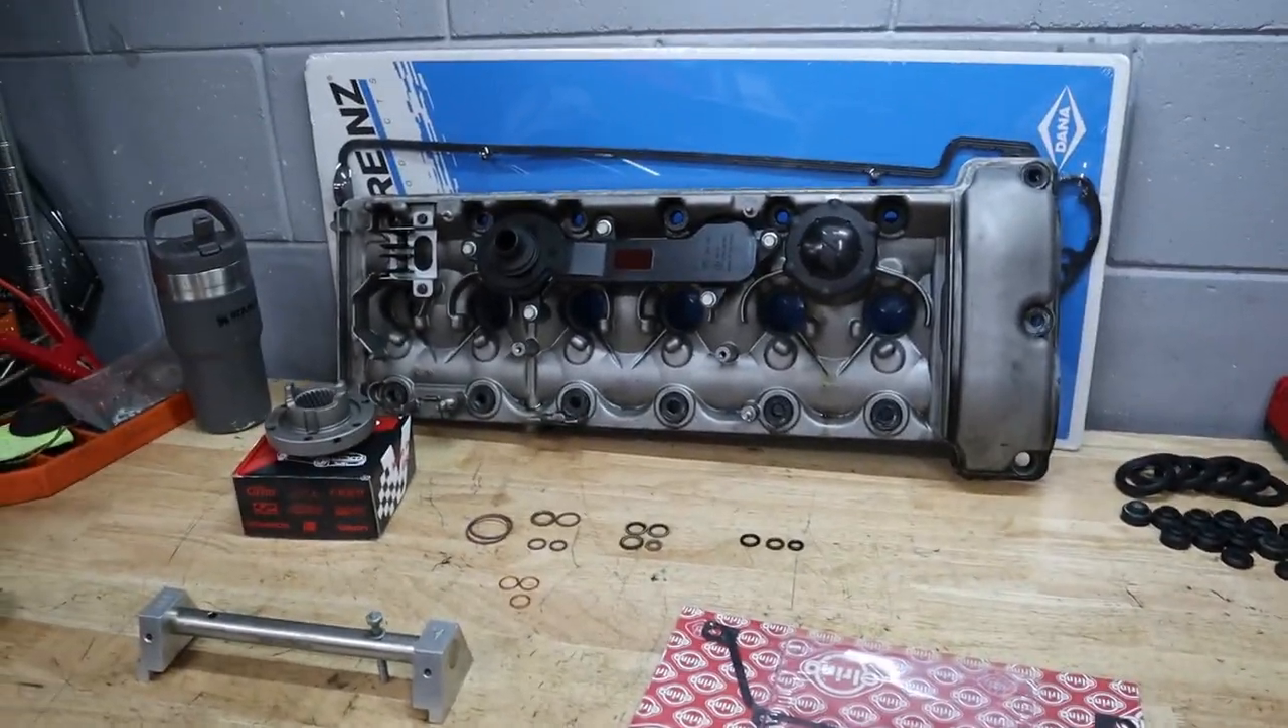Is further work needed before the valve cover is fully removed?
No.